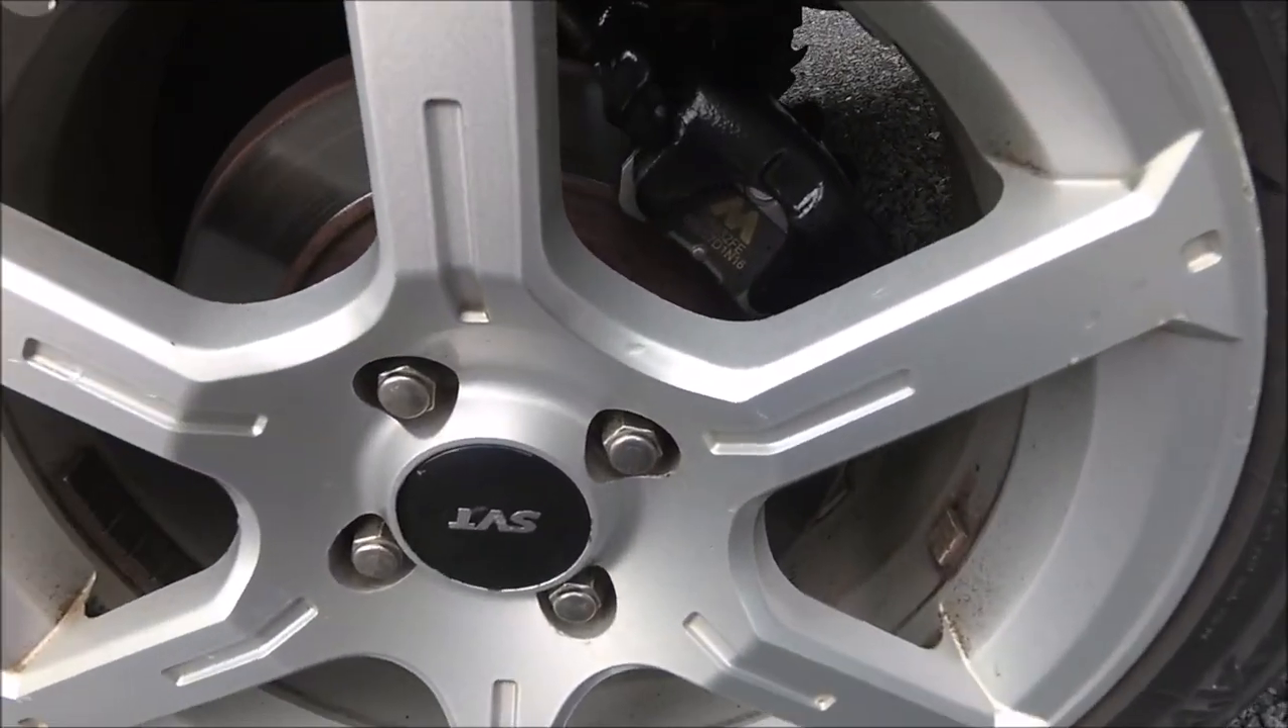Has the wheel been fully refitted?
Yes.